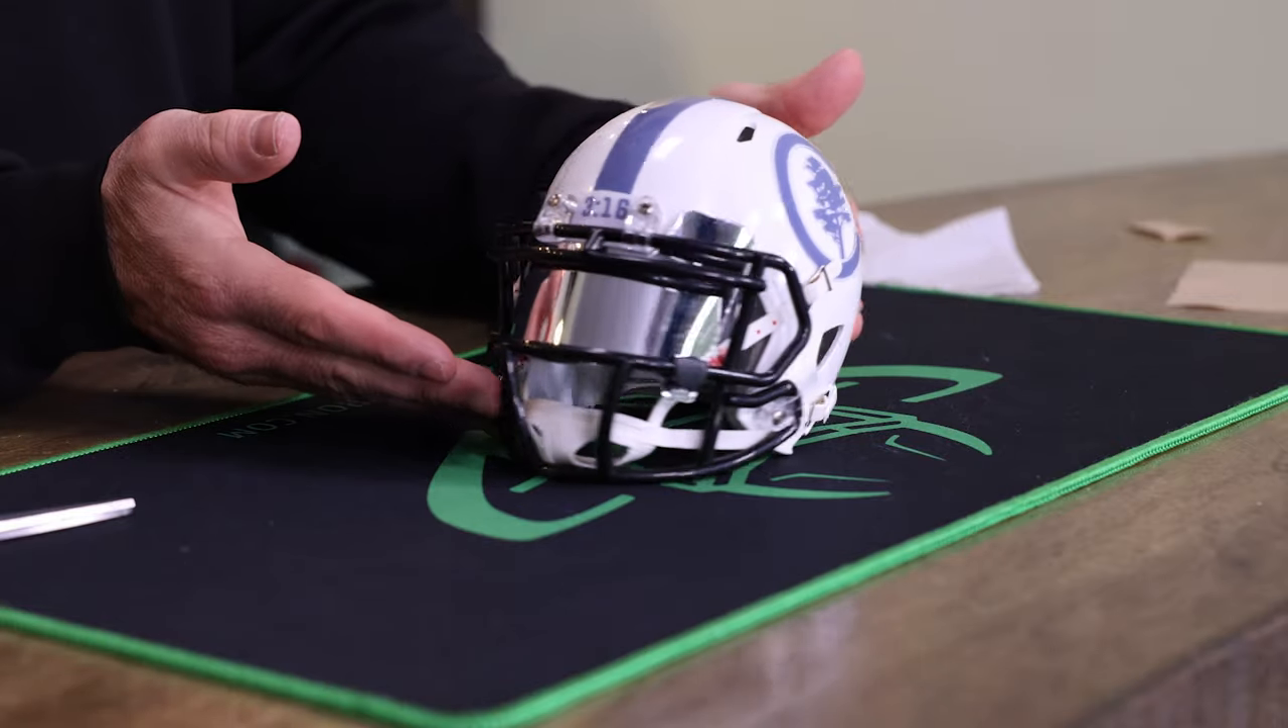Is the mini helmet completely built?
Yes.